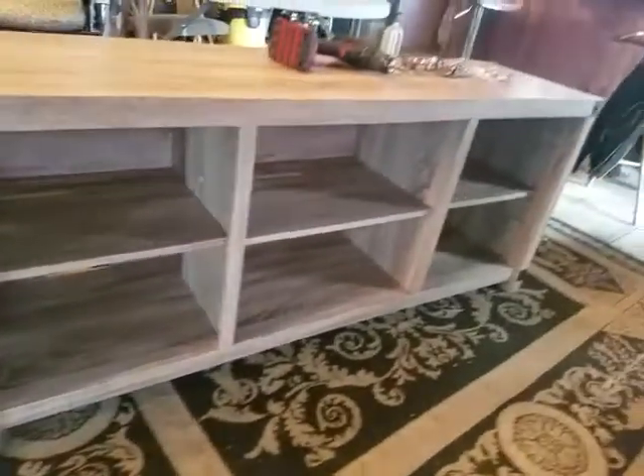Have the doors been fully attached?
No.